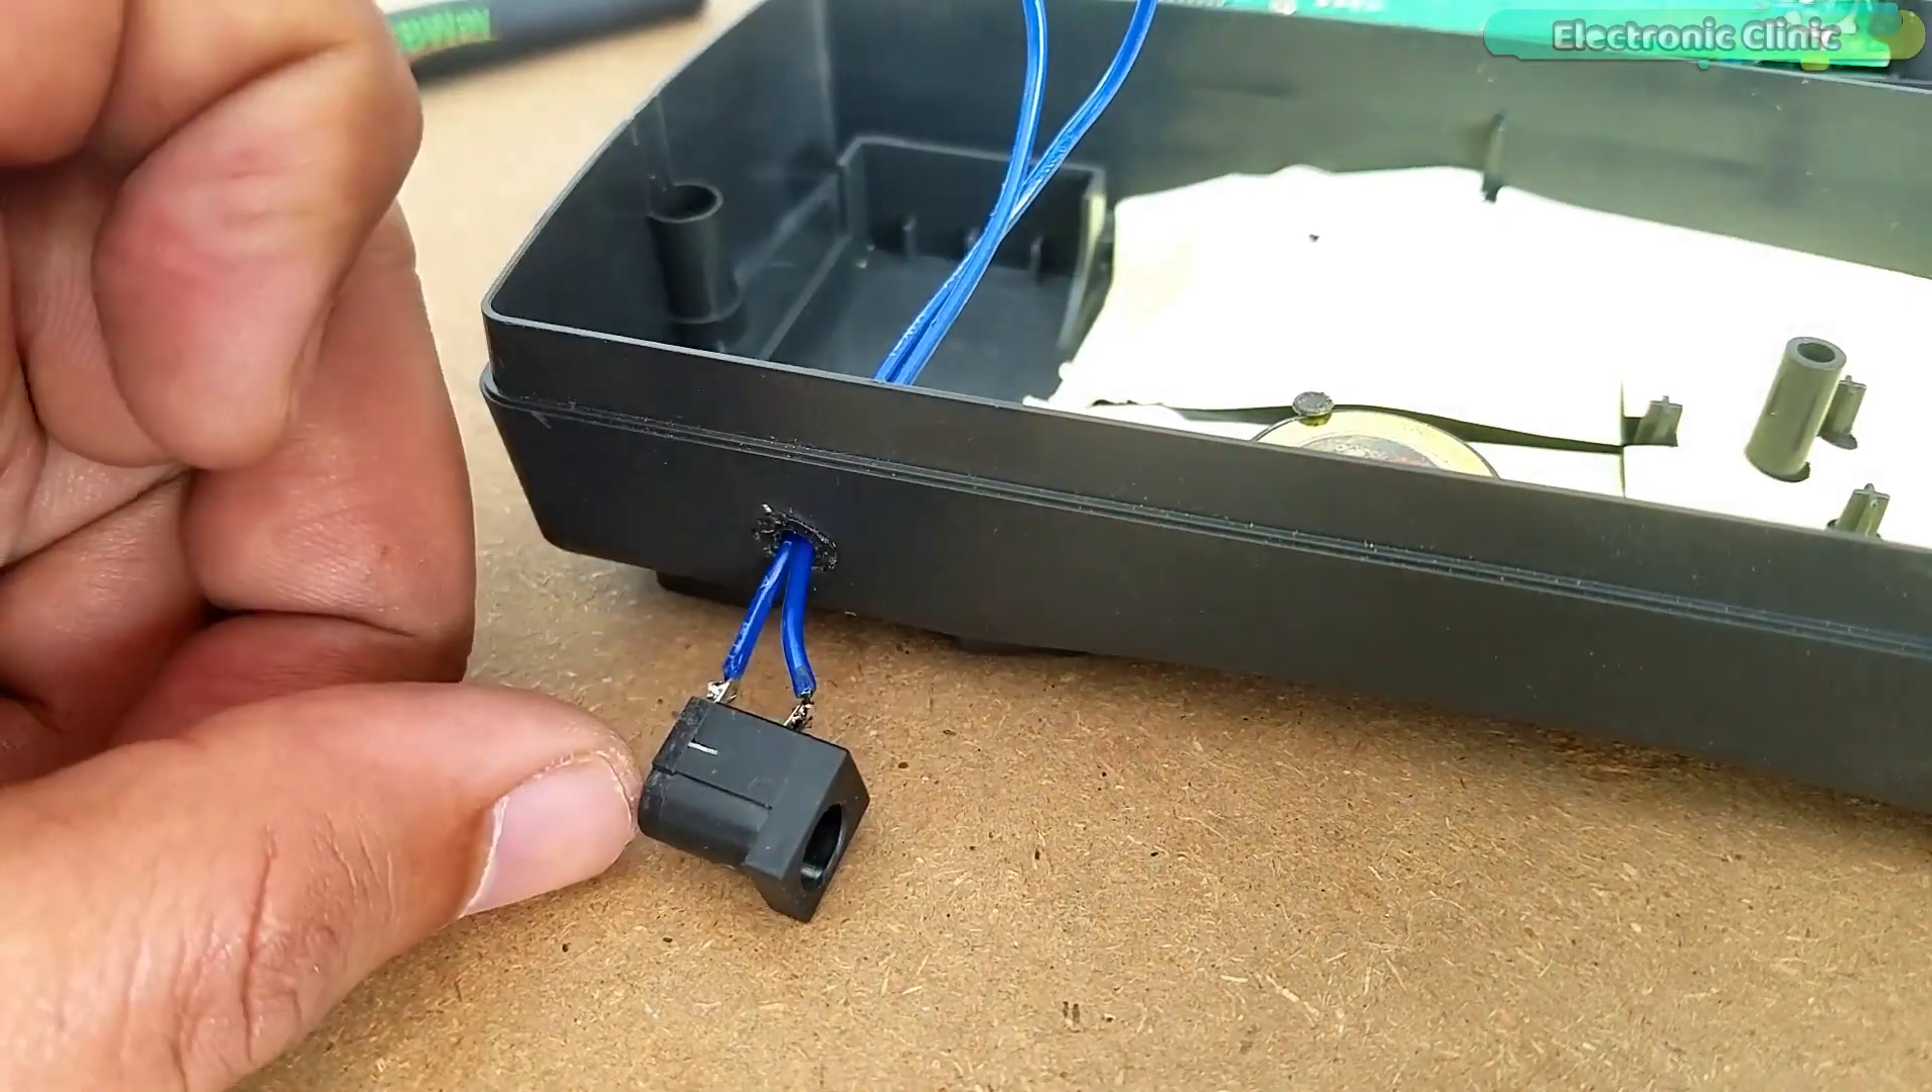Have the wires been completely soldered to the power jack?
Yes.